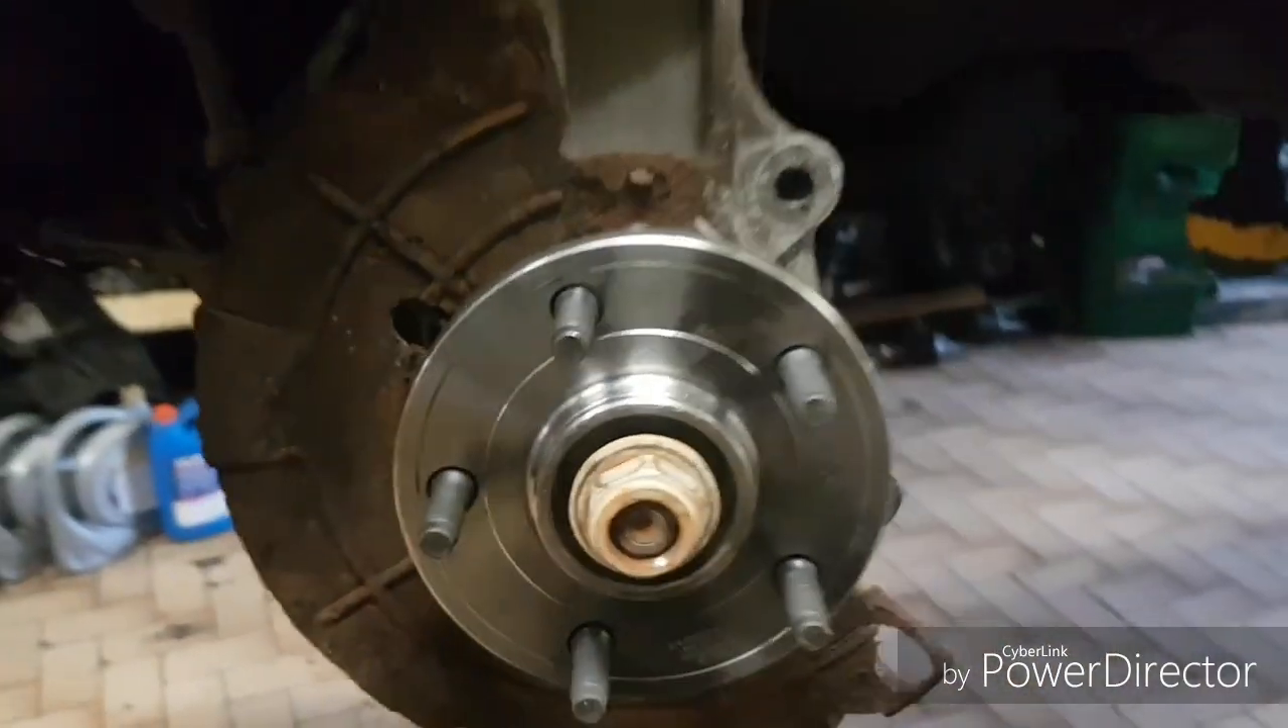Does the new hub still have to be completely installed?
No.